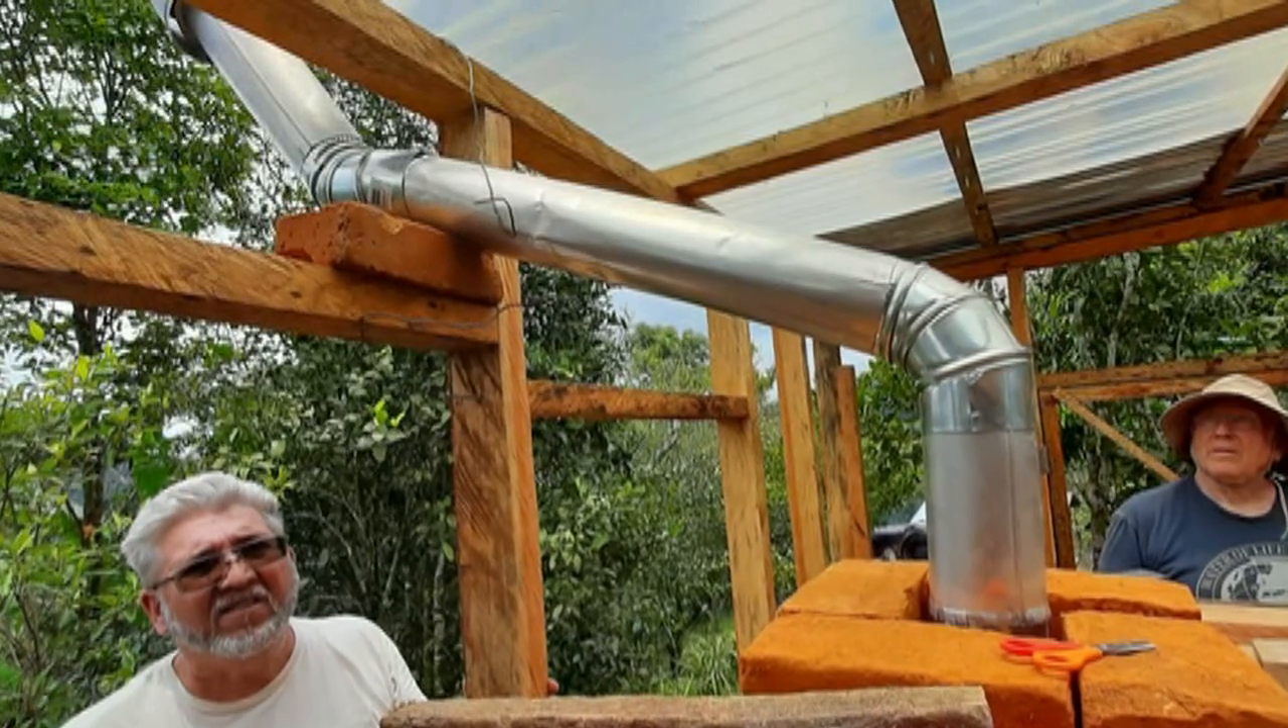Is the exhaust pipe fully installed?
Yes.